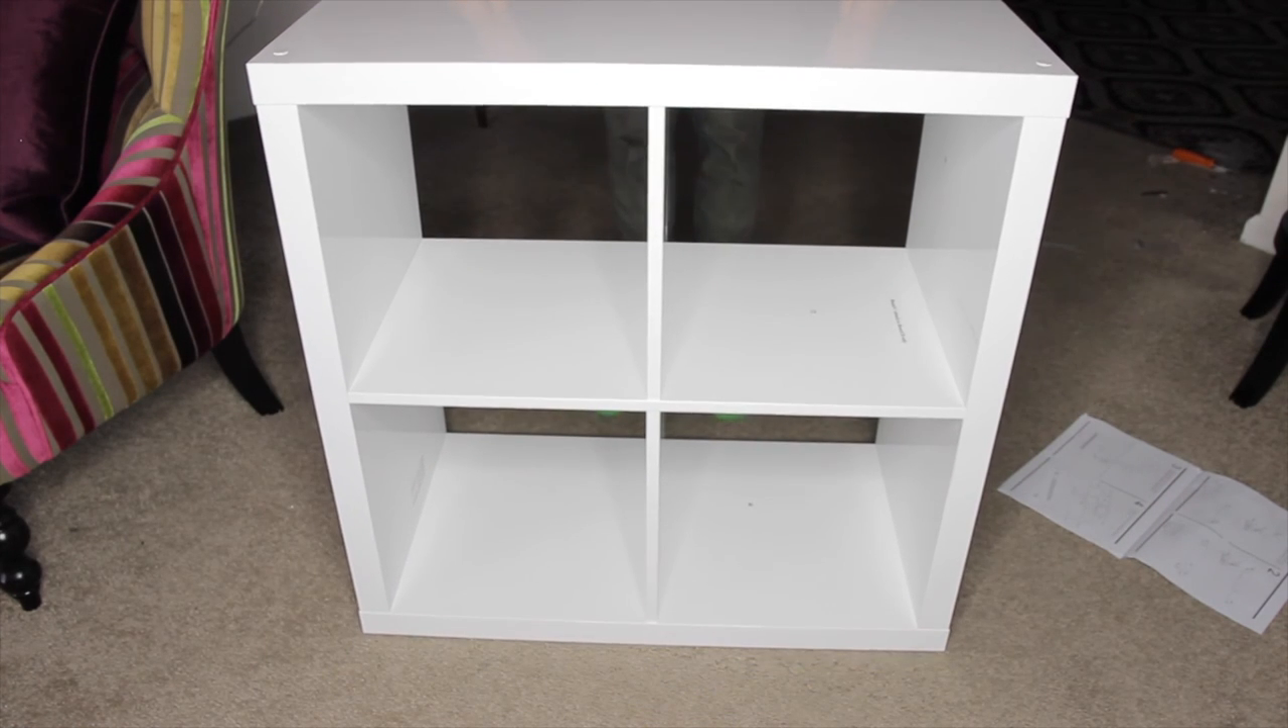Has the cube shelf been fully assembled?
Yes.